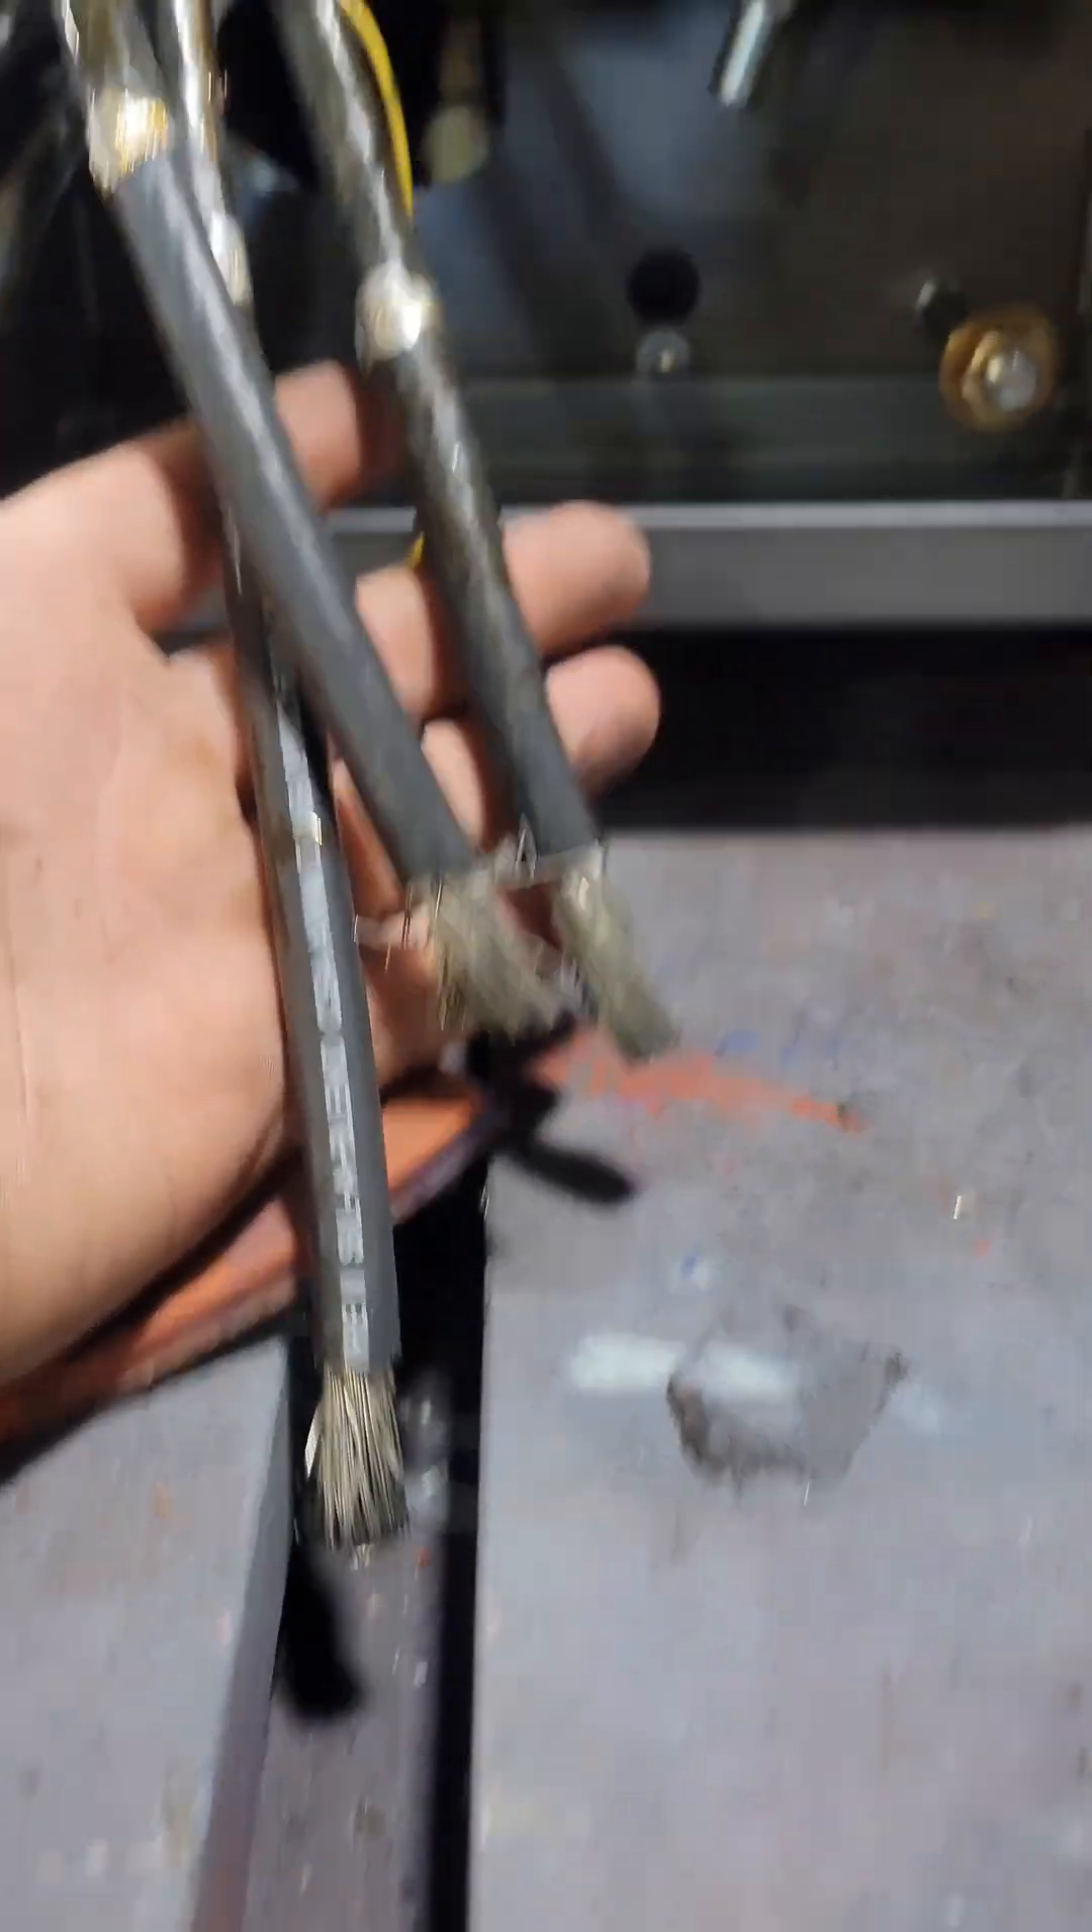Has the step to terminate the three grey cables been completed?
No.